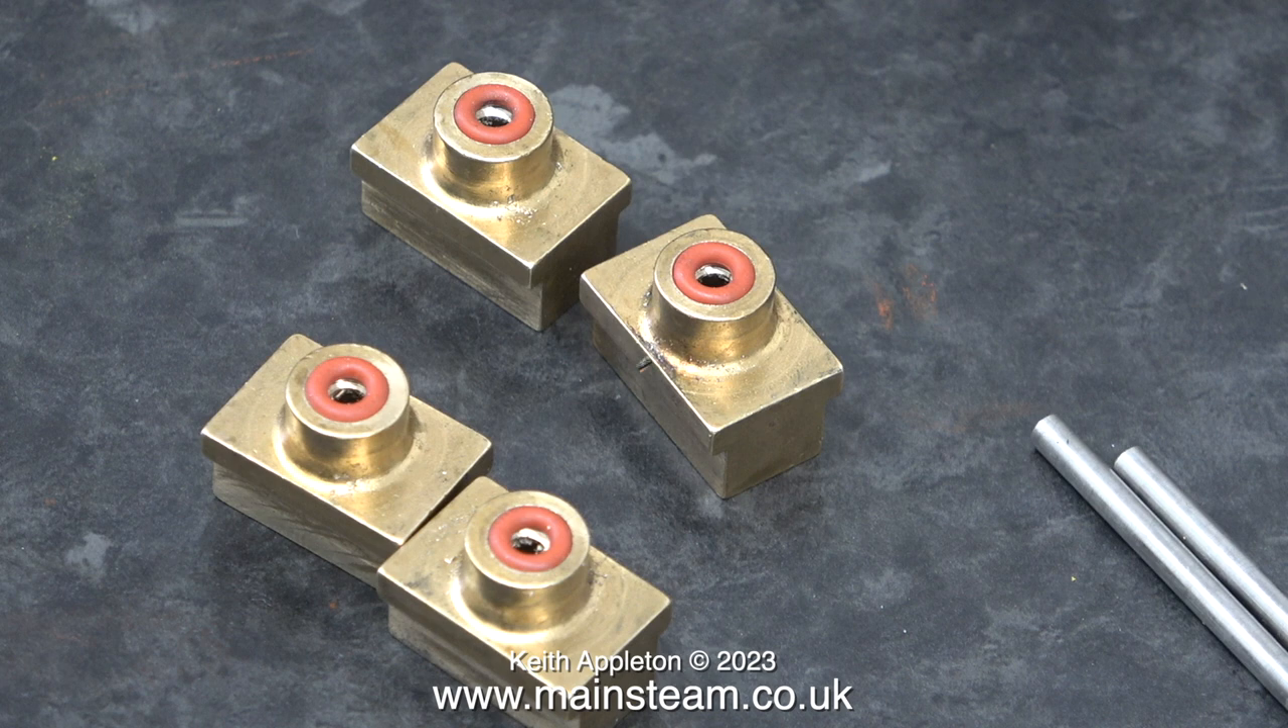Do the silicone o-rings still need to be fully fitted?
No.